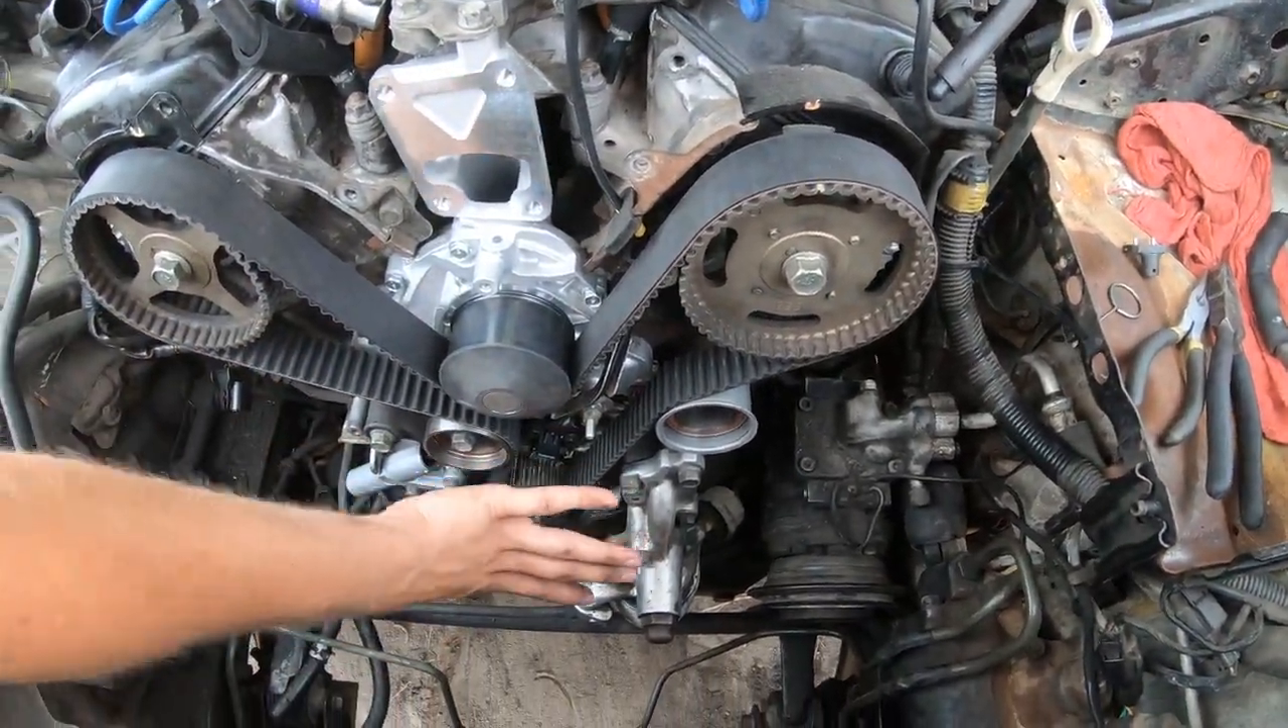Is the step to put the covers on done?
No.